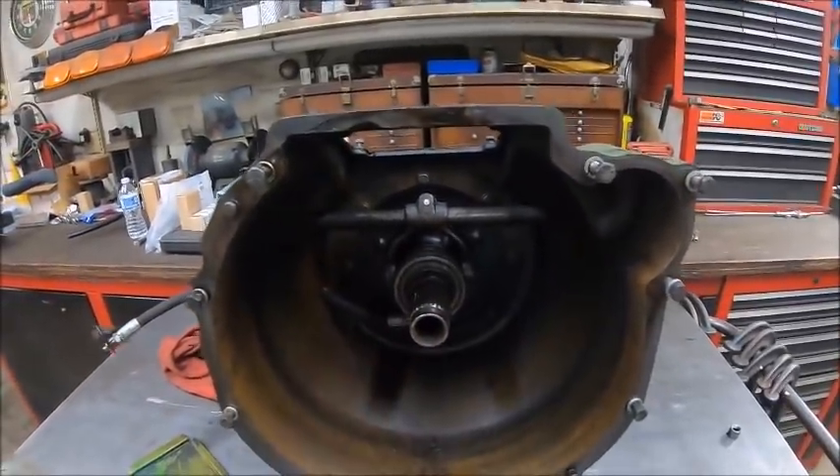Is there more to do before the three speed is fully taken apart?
Yes.